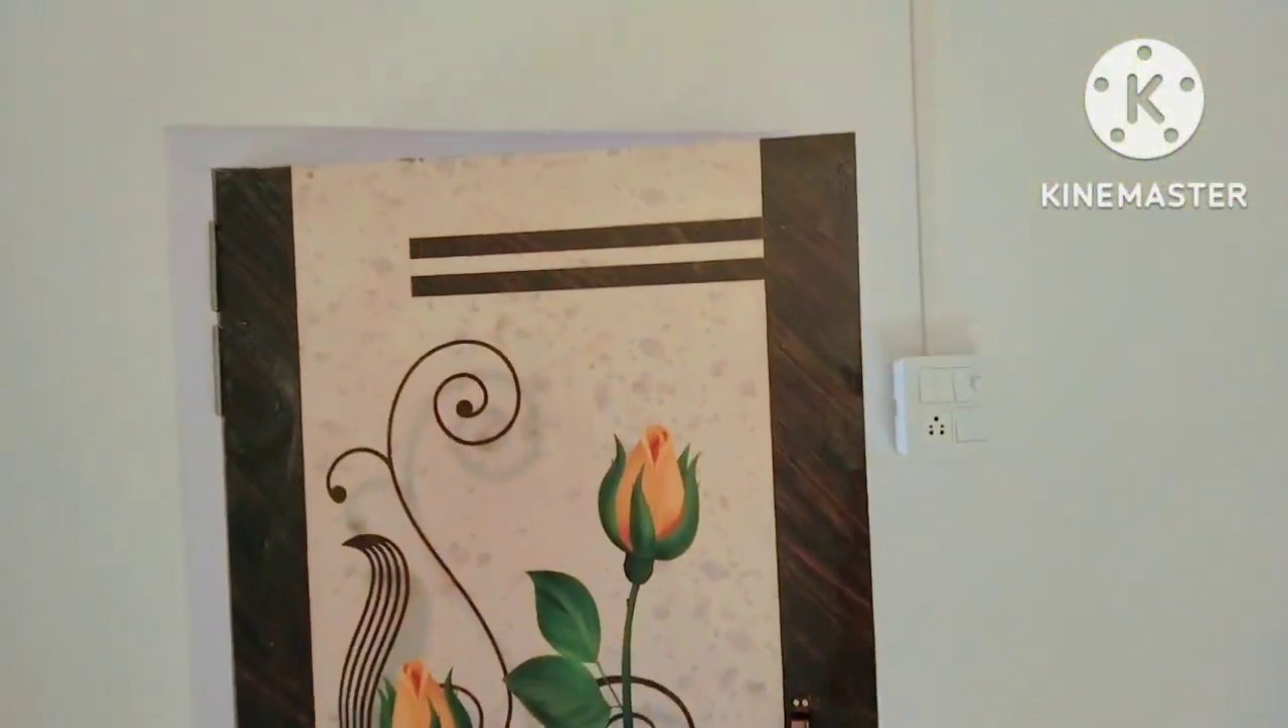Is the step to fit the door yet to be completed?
No.